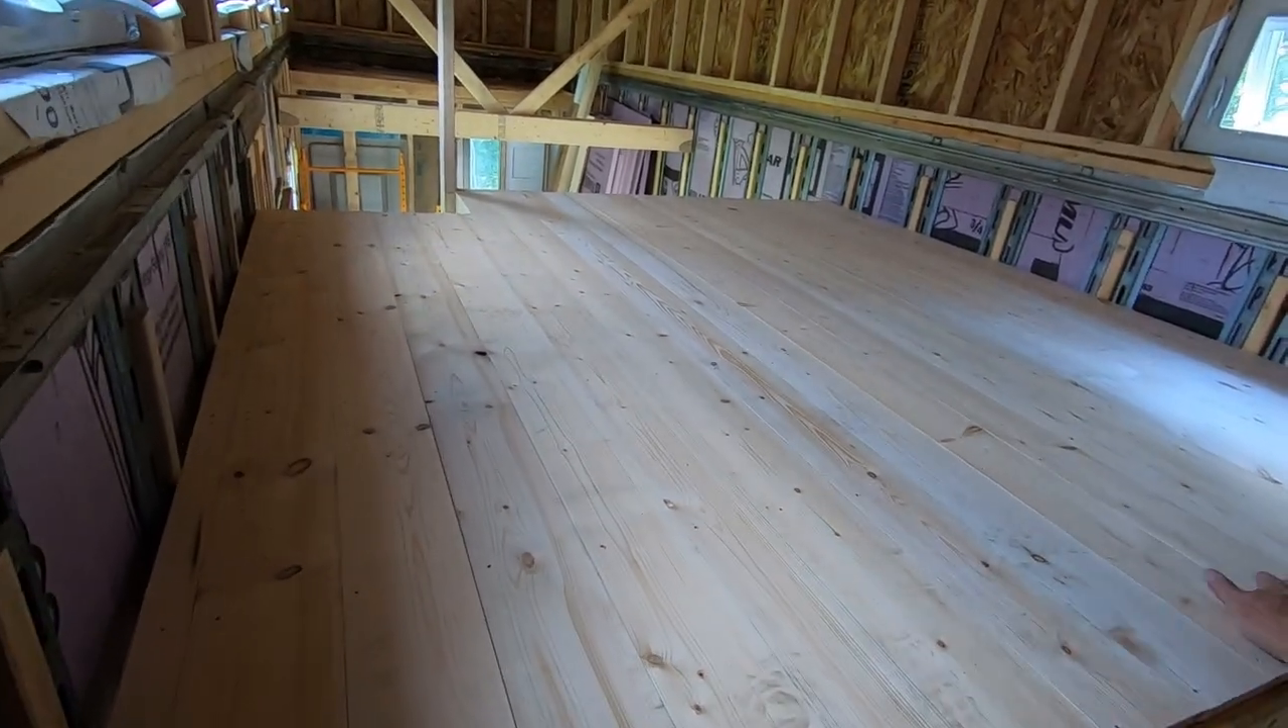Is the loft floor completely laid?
Yes.